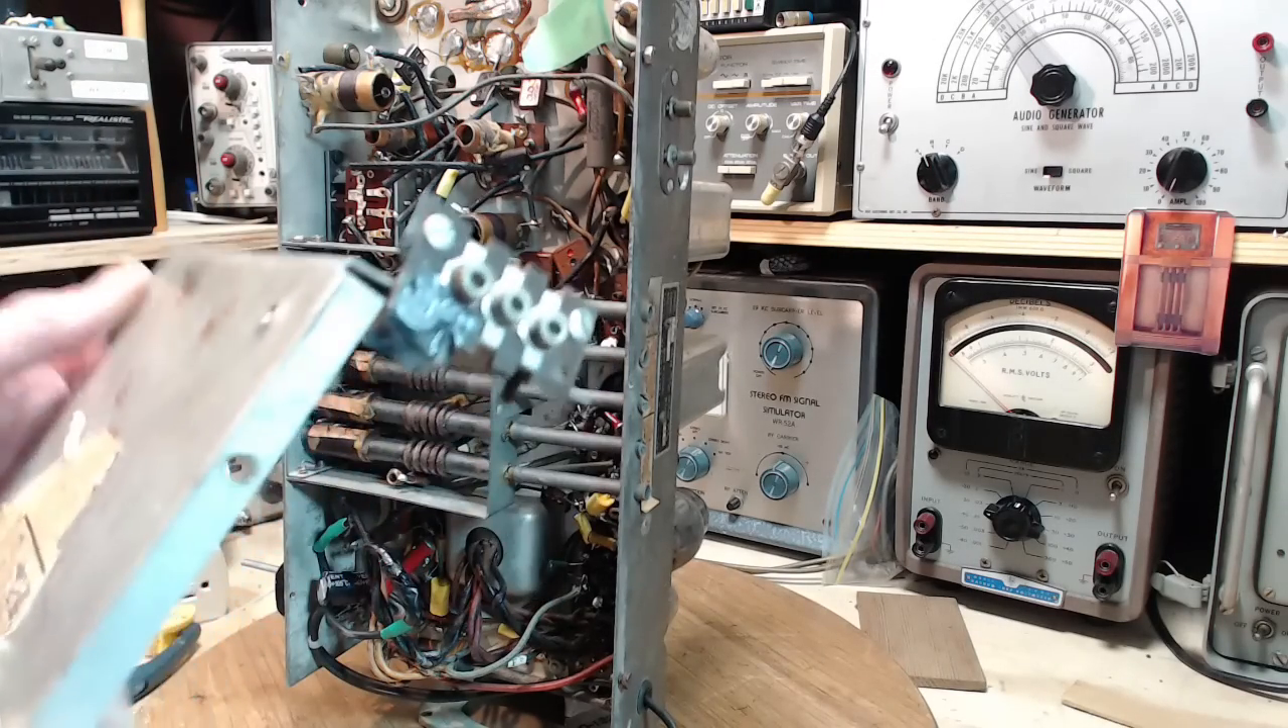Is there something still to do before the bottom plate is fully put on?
Yes.